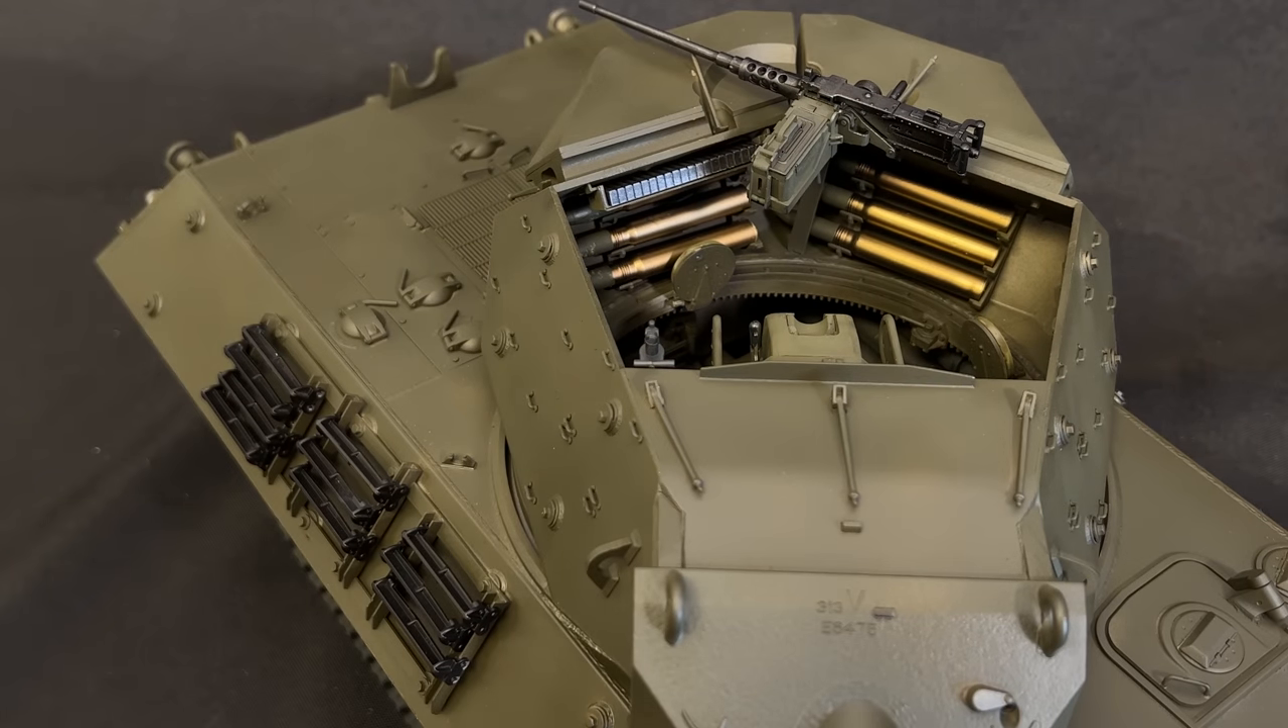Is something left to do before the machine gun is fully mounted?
No.